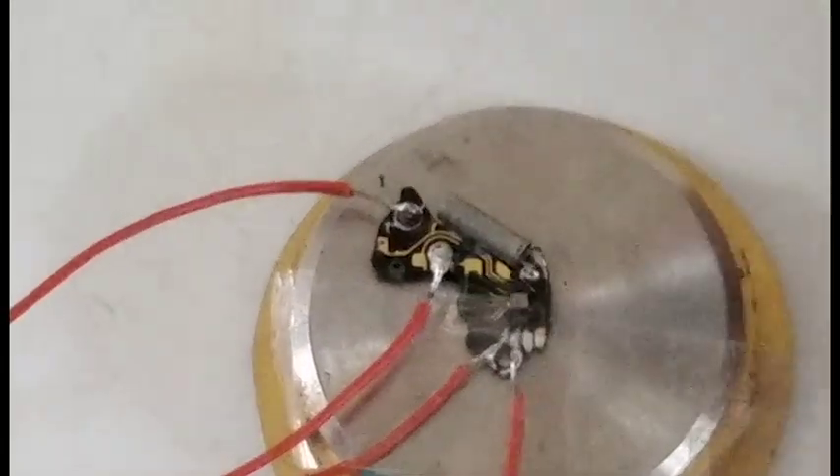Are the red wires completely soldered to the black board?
Yes.